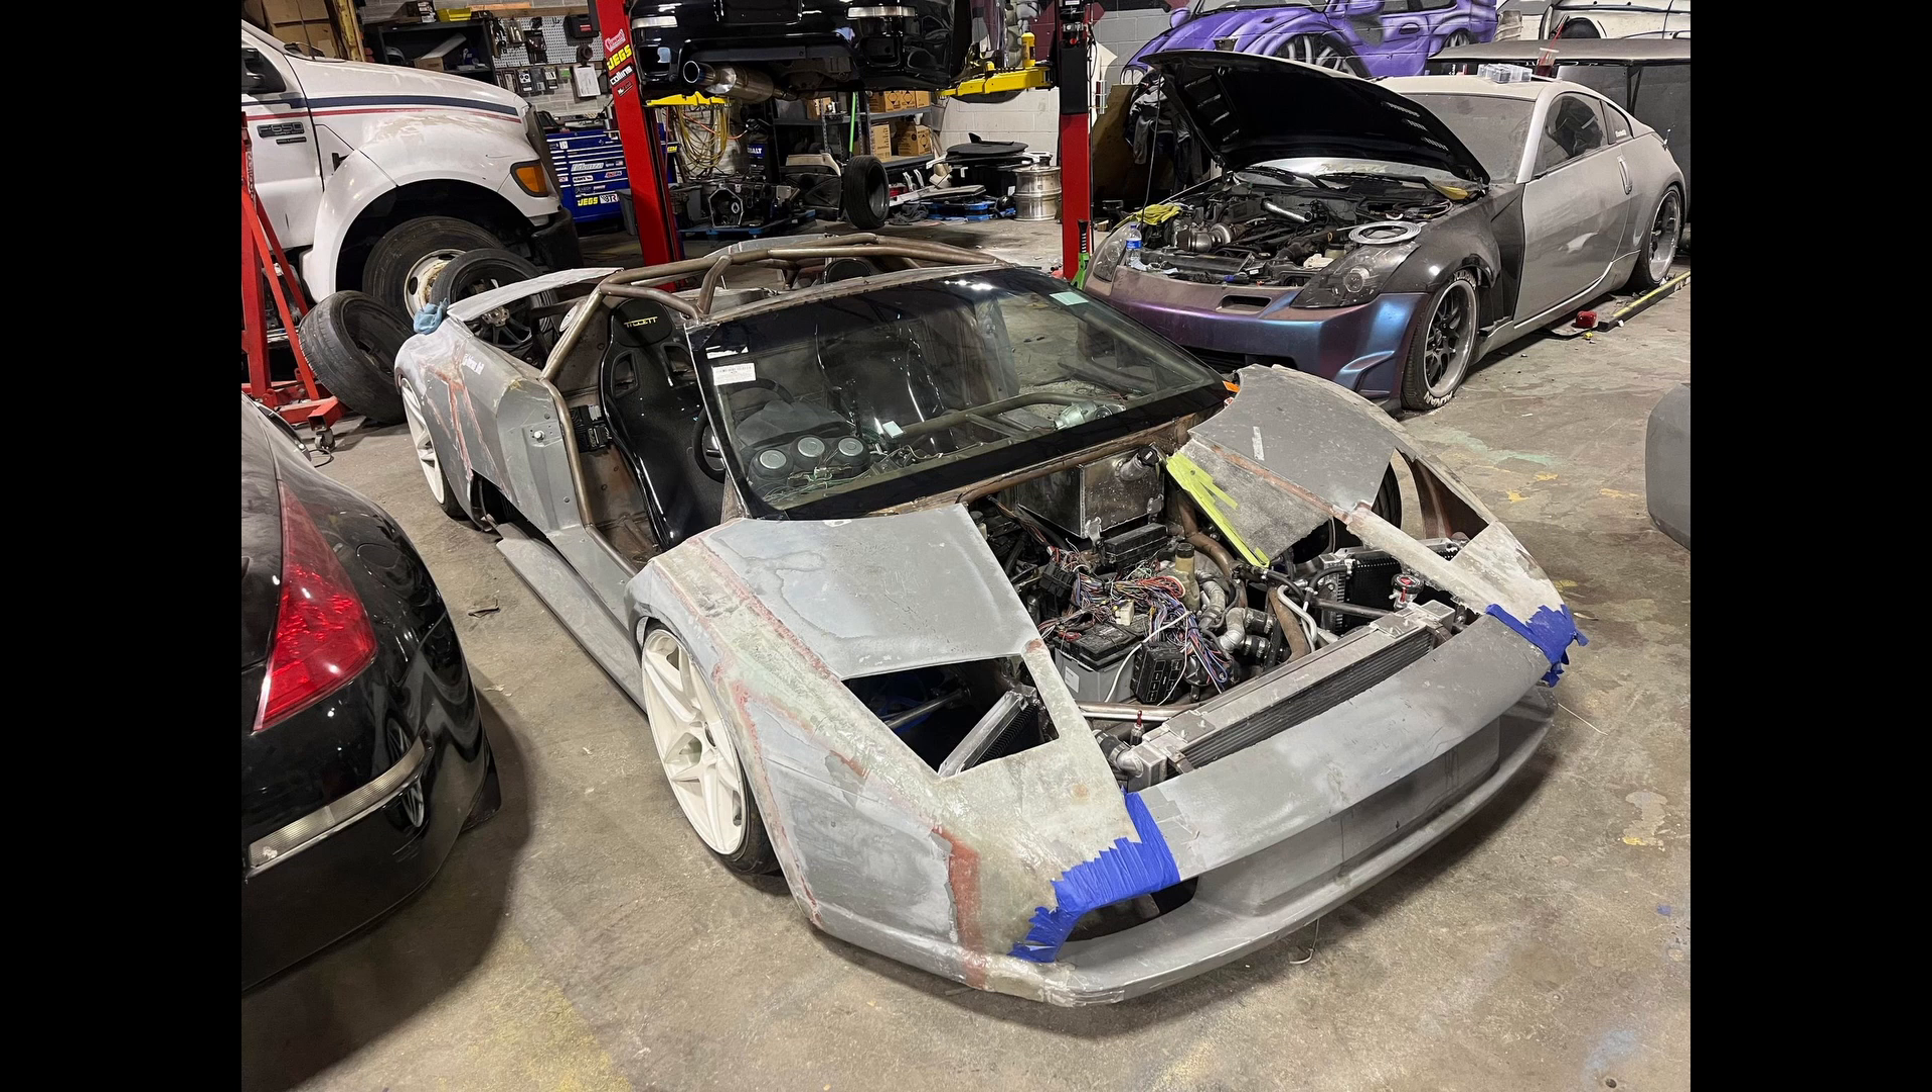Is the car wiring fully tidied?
No.